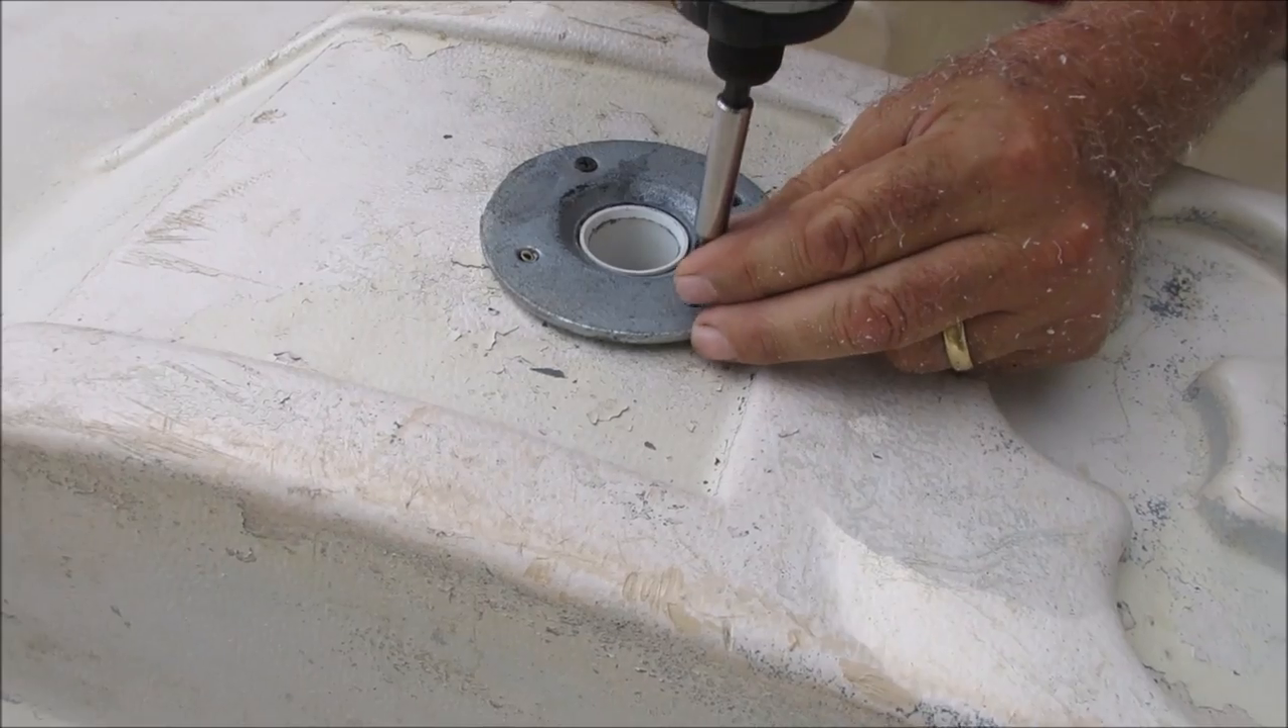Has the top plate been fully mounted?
No.